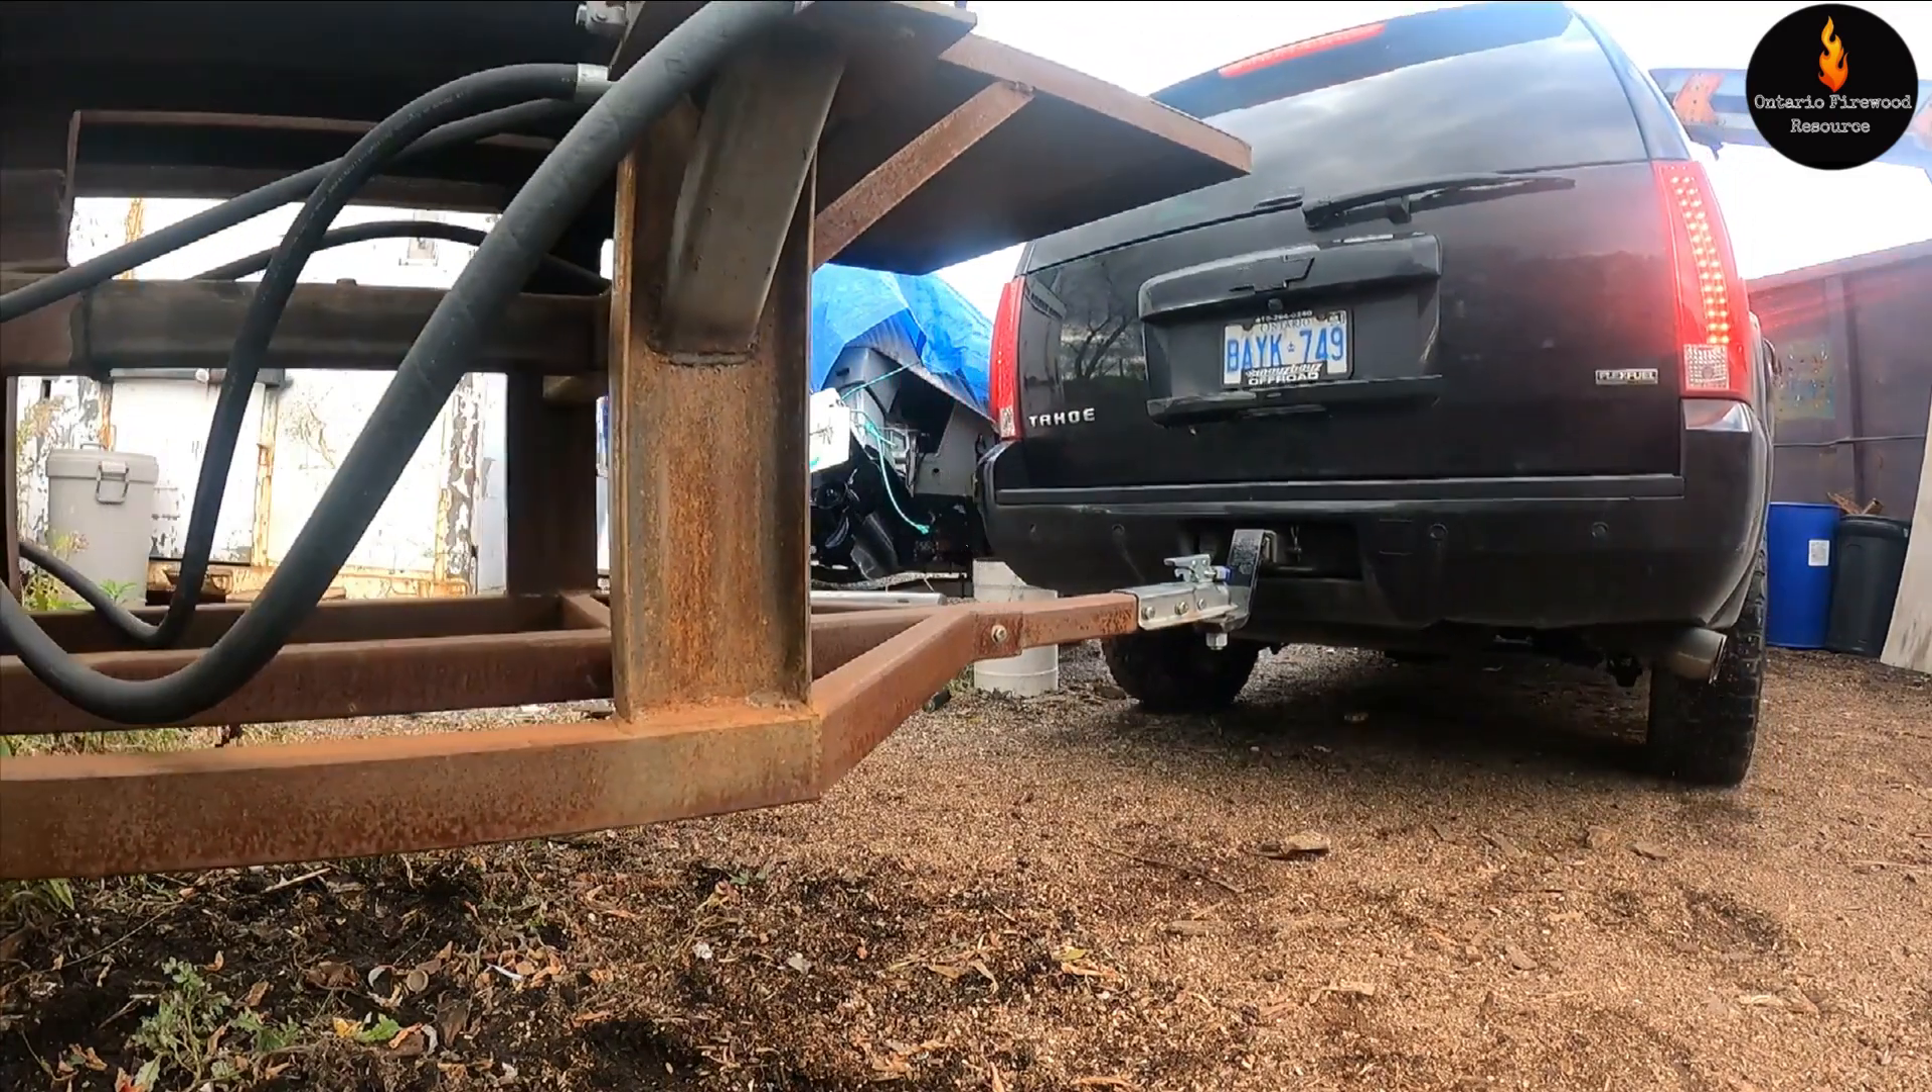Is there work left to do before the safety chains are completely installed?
Yes.